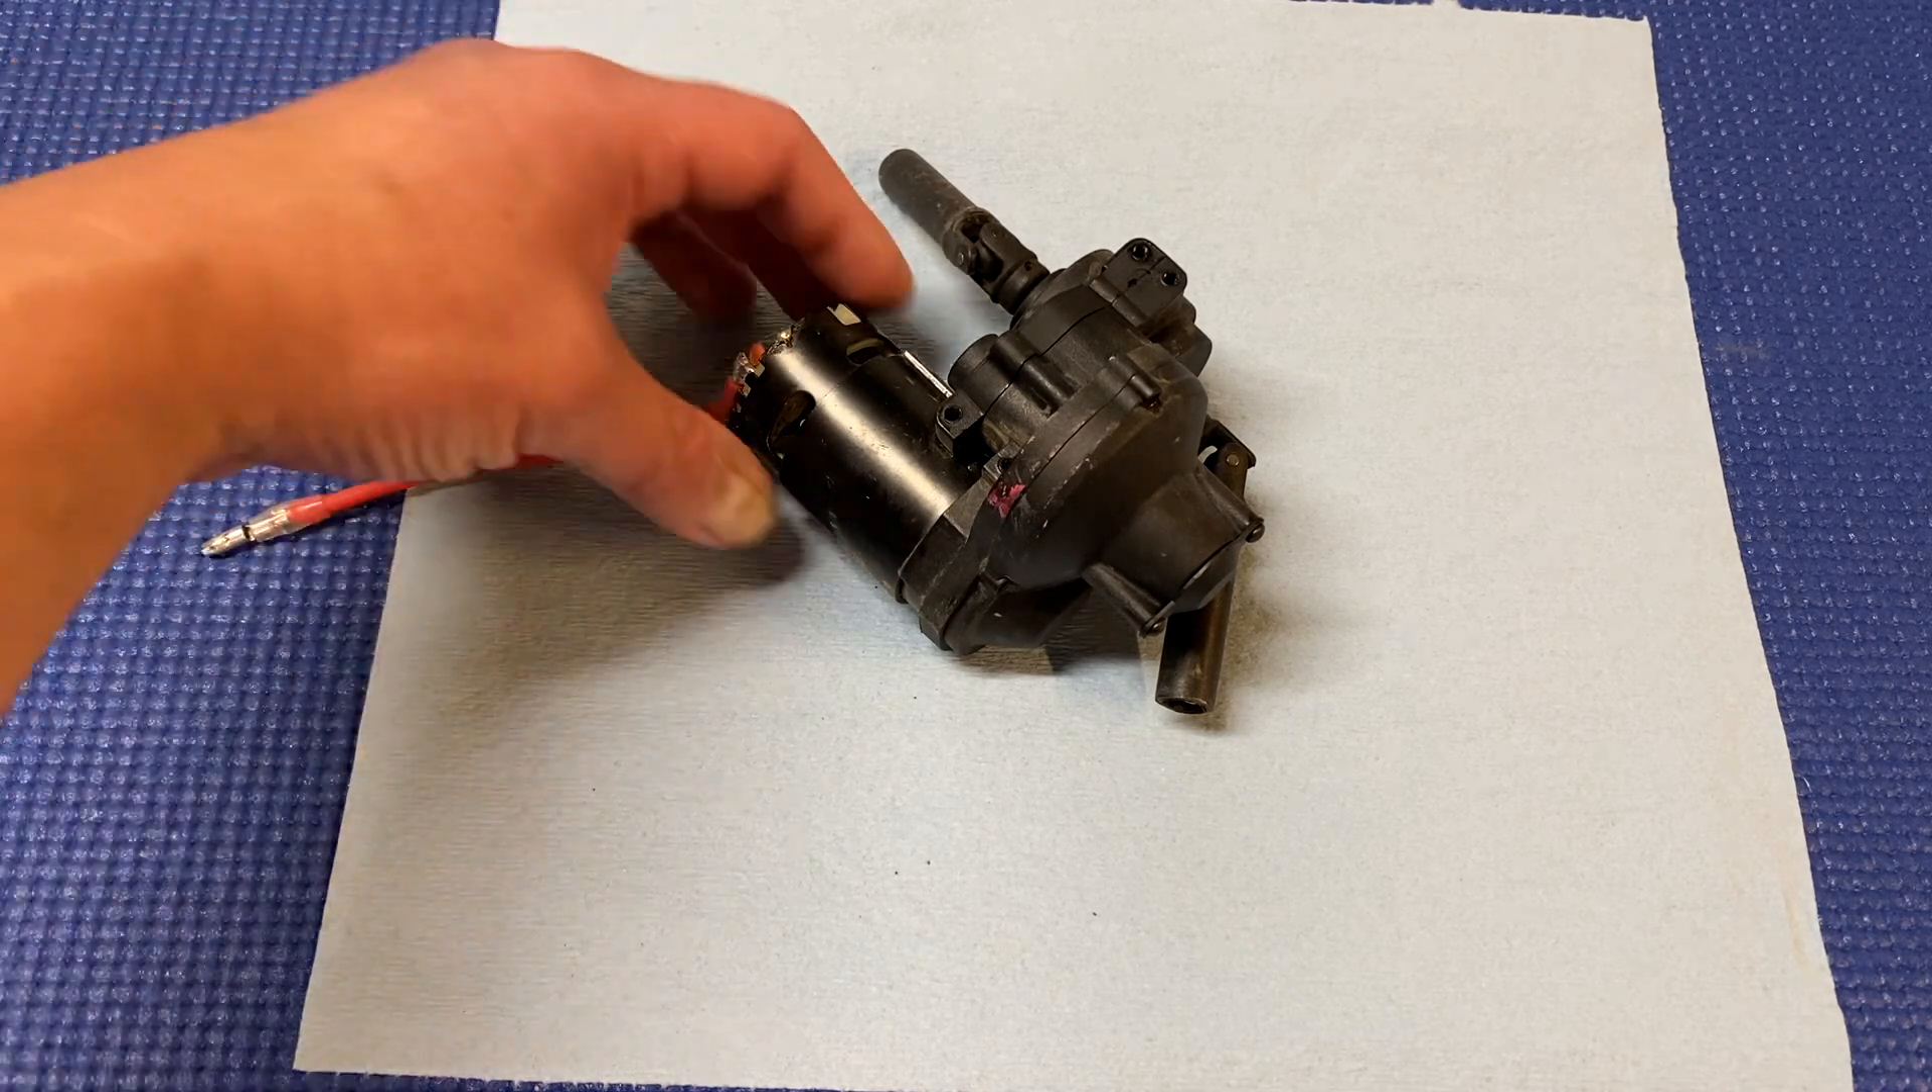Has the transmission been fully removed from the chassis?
Yes.